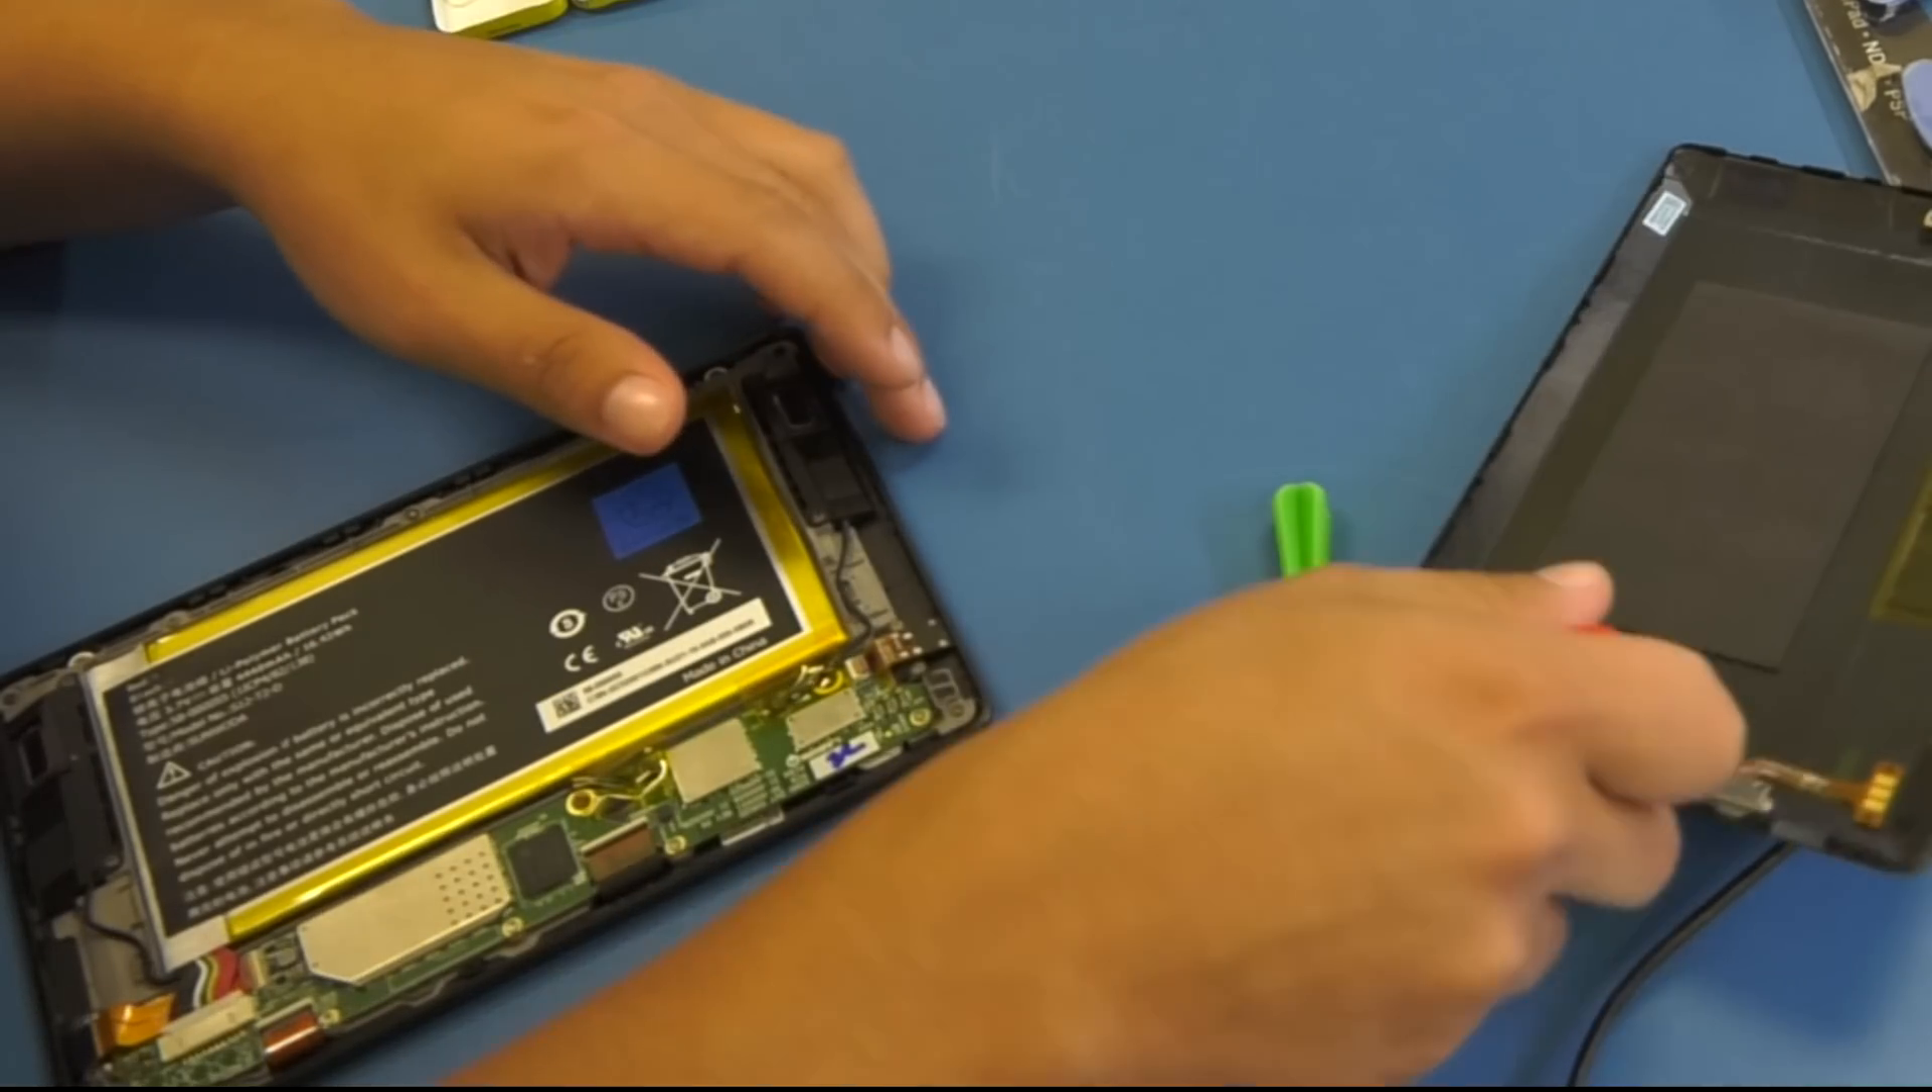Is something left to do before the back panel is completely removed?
No.